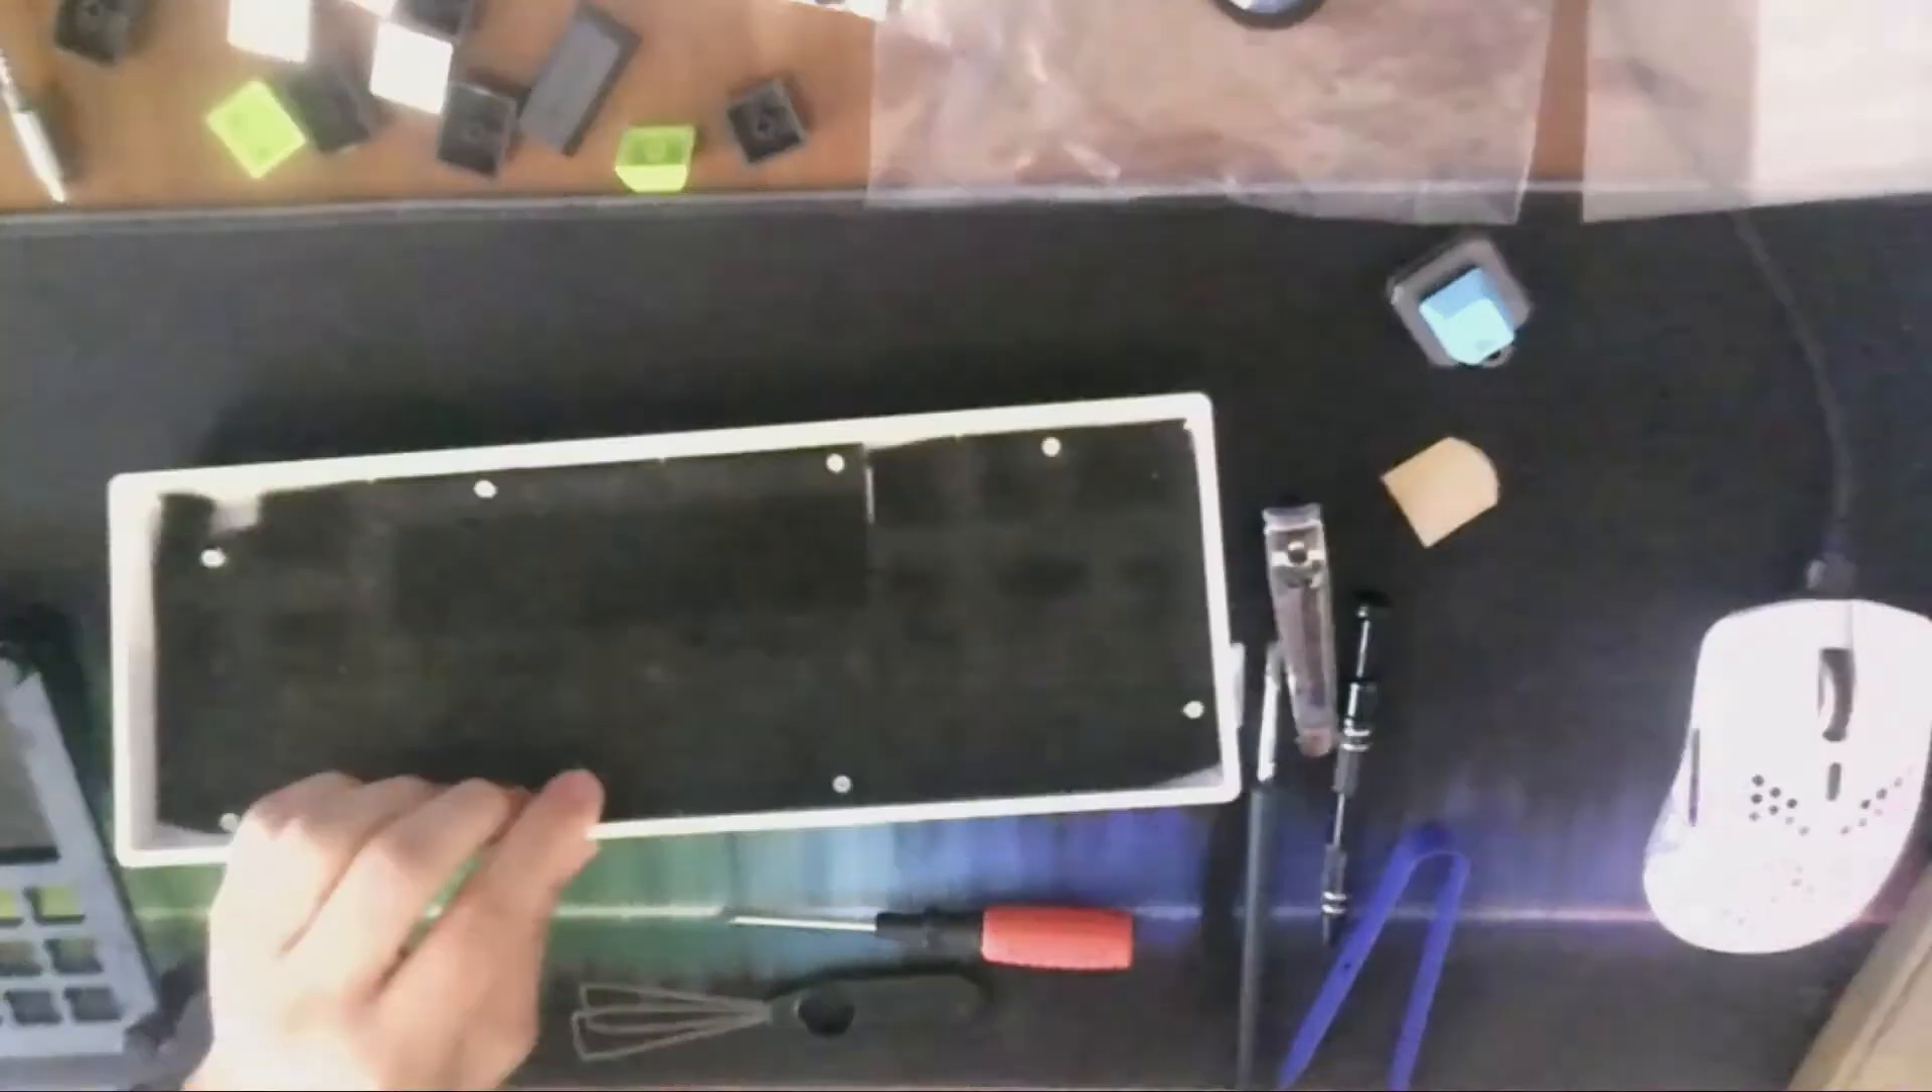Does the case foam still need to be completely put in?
No.